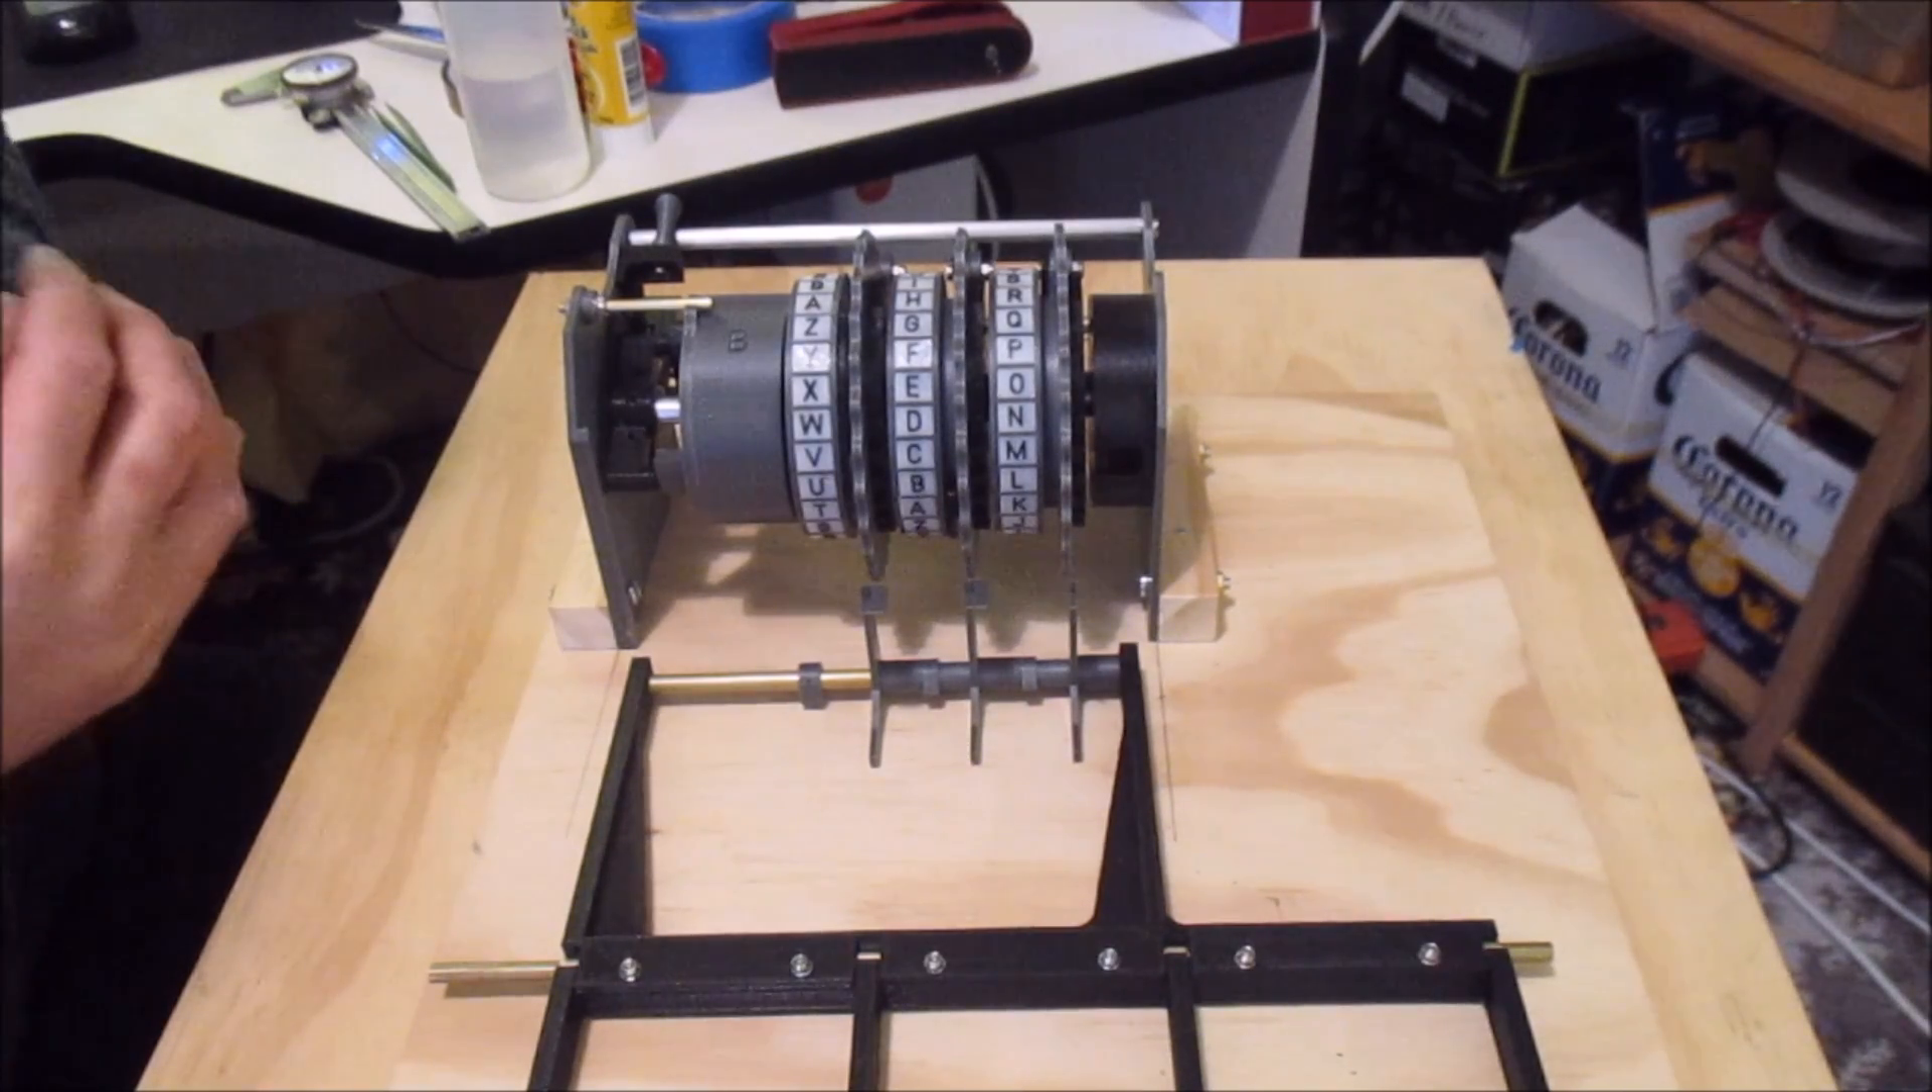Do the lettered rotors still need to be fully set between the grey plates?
No.